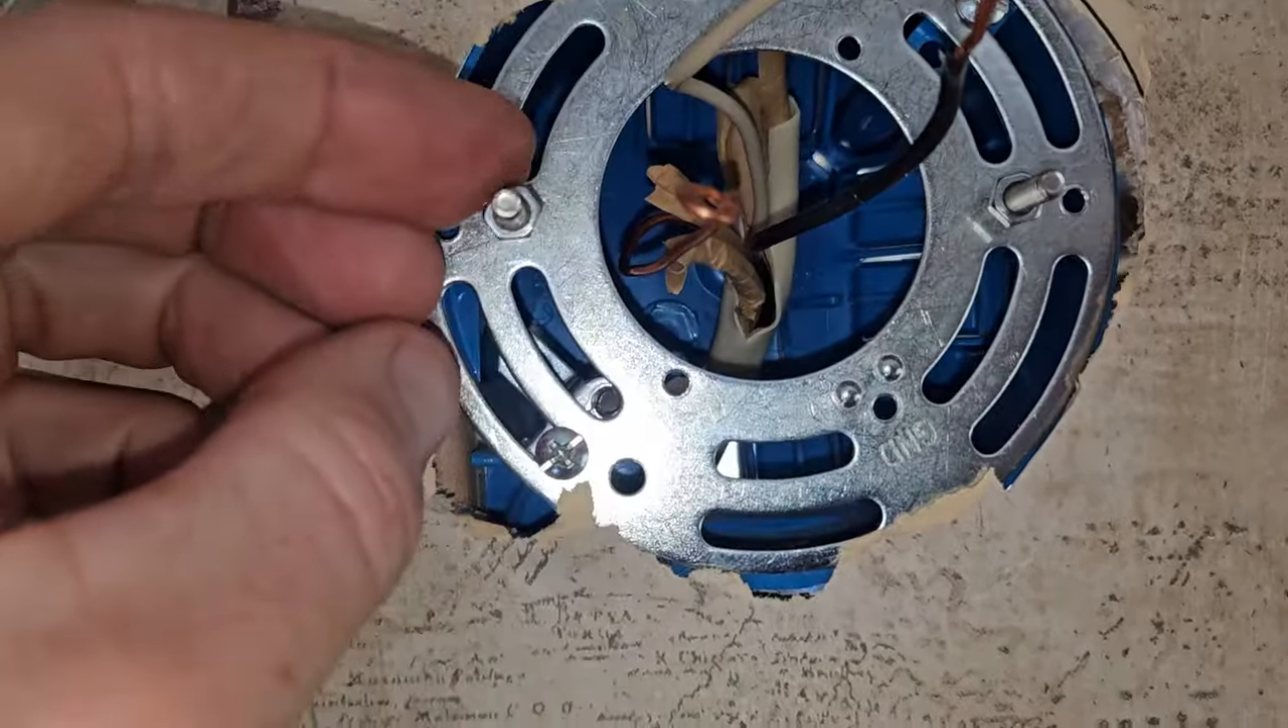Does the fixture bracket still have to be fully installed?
No.